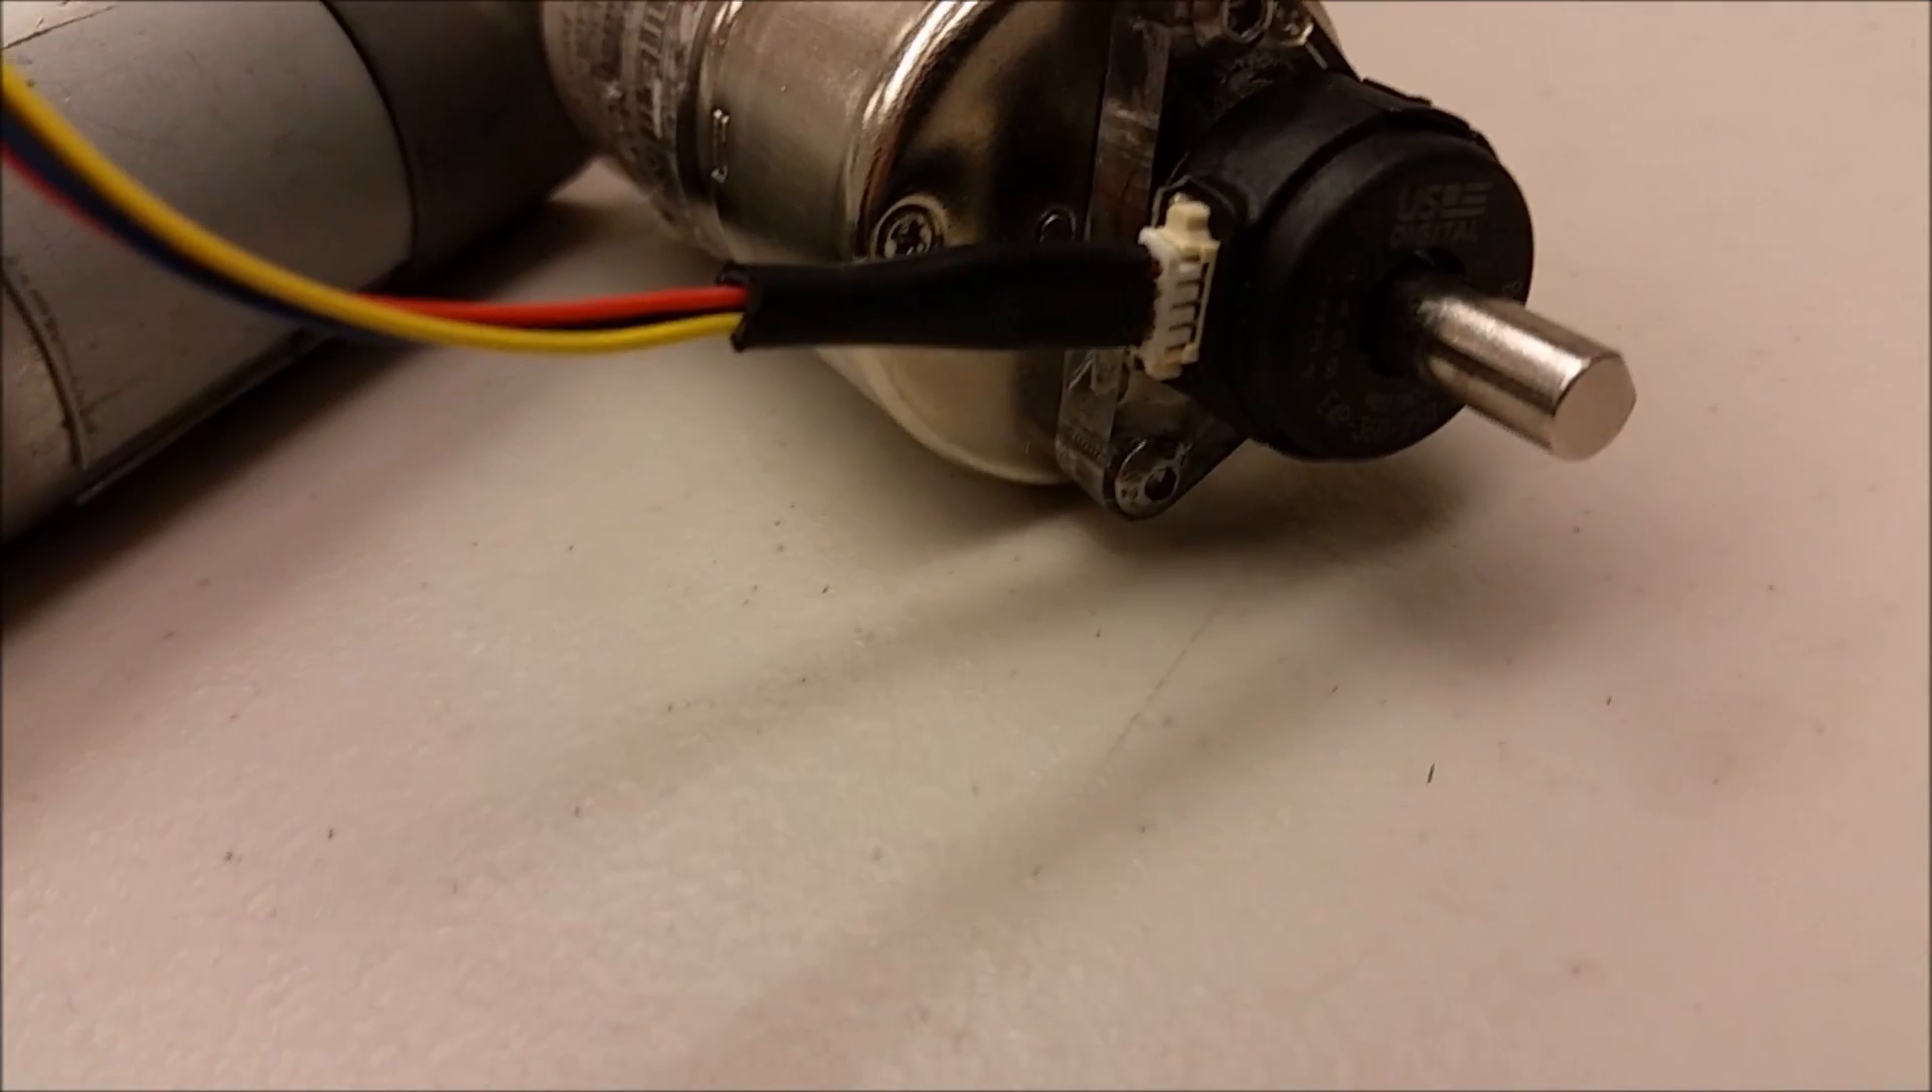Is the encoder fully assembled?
Yes.